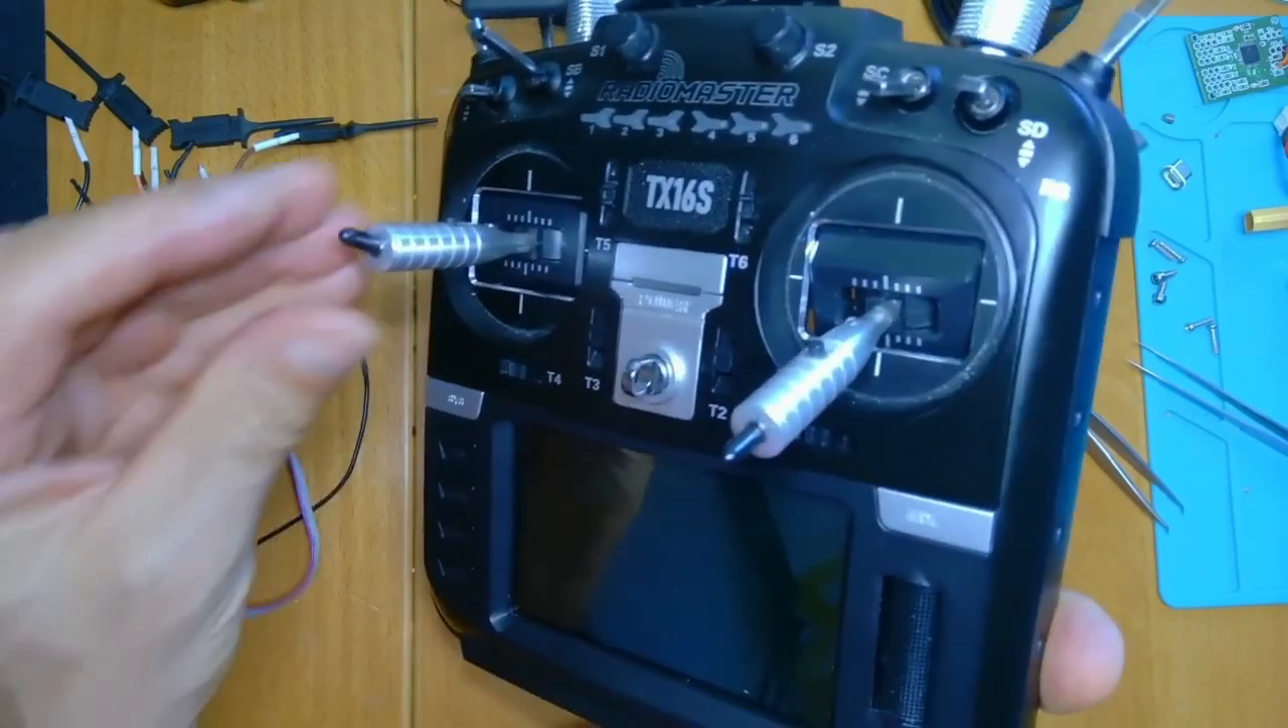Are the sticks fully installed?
Yes.